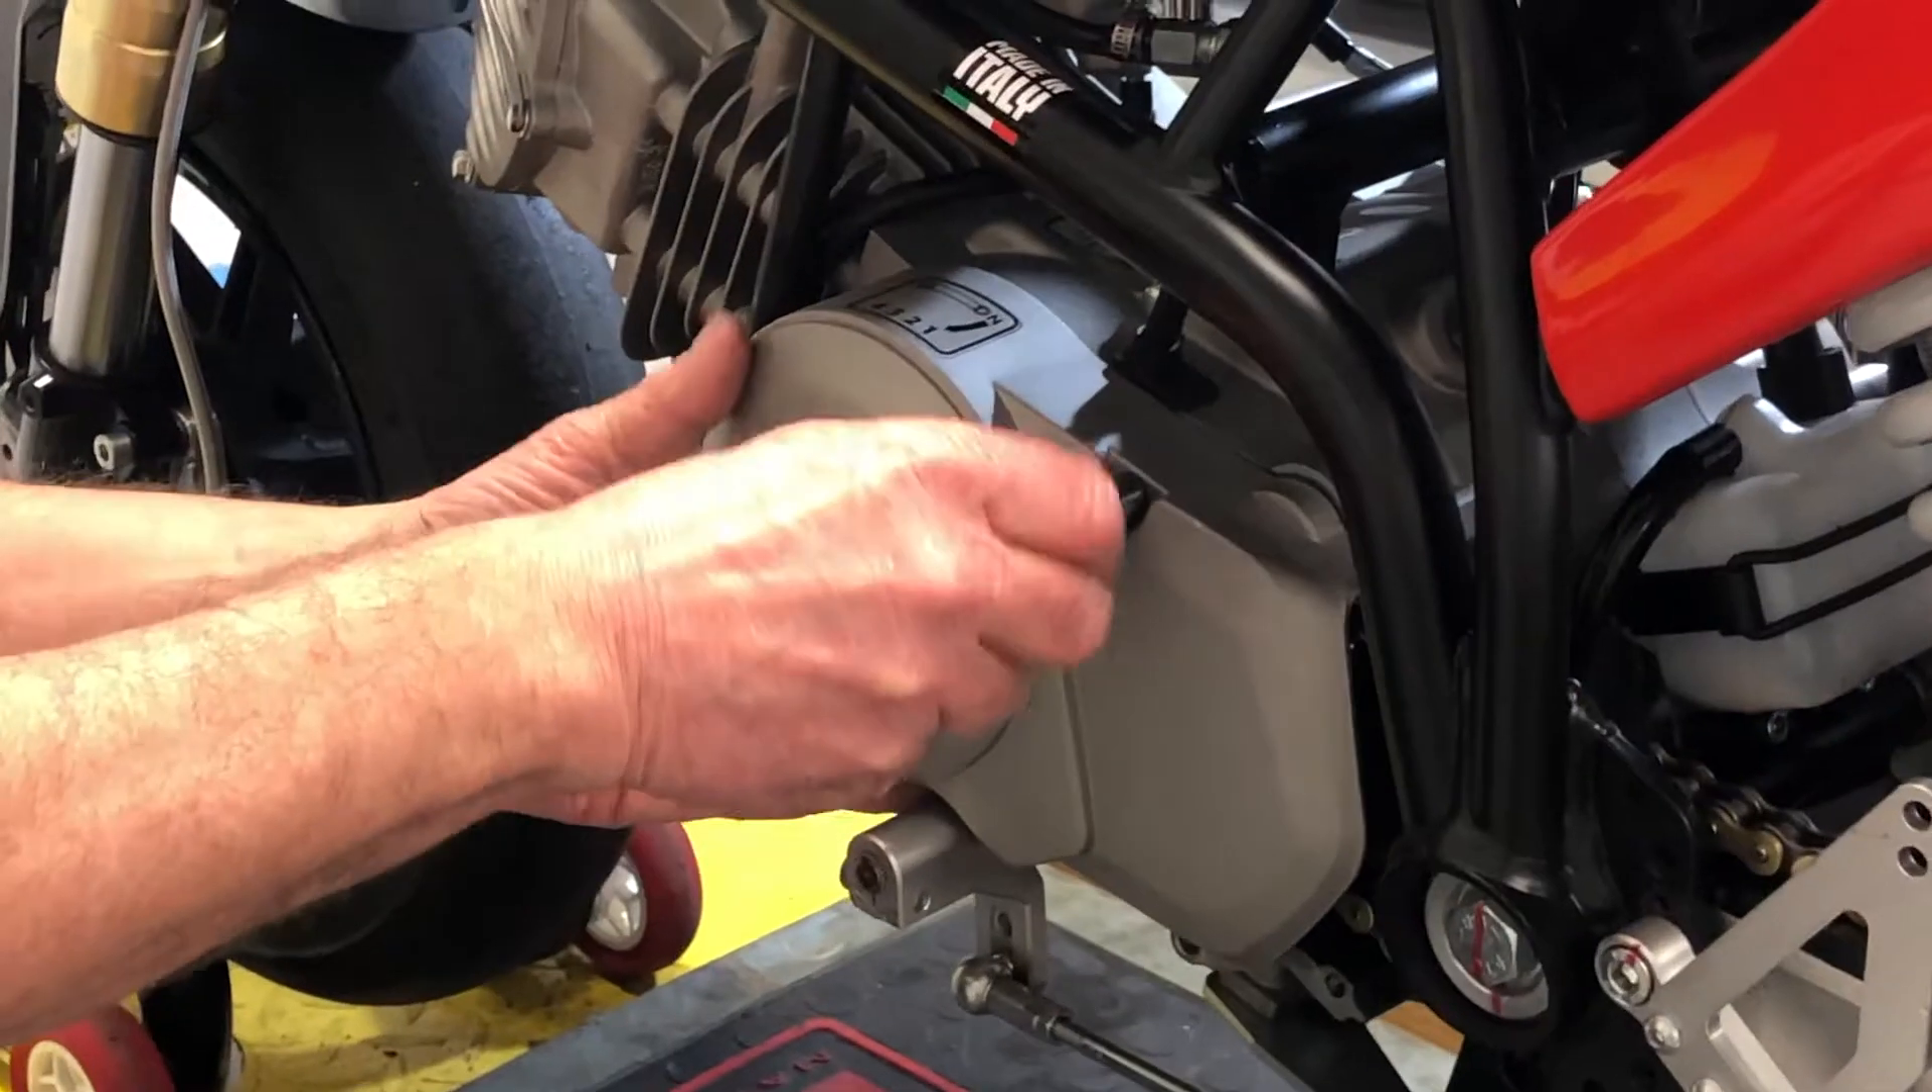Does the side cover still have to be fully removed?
Yes.